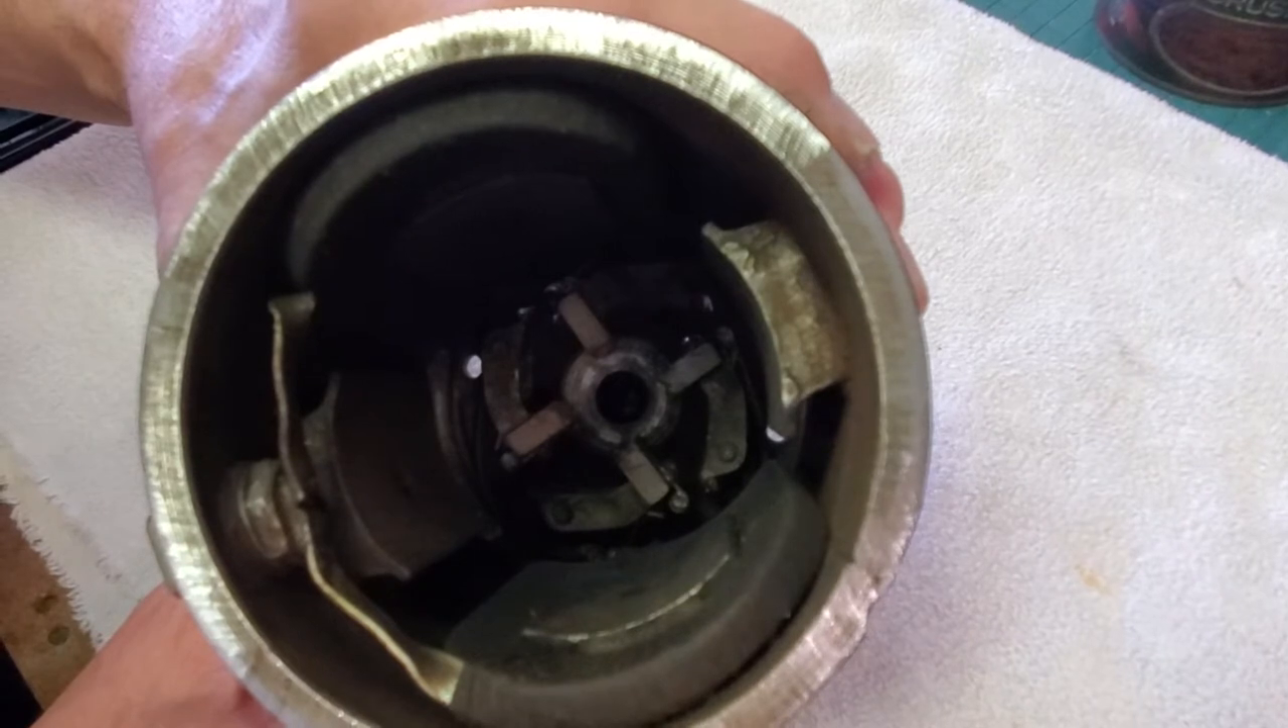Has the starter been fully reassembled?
No.